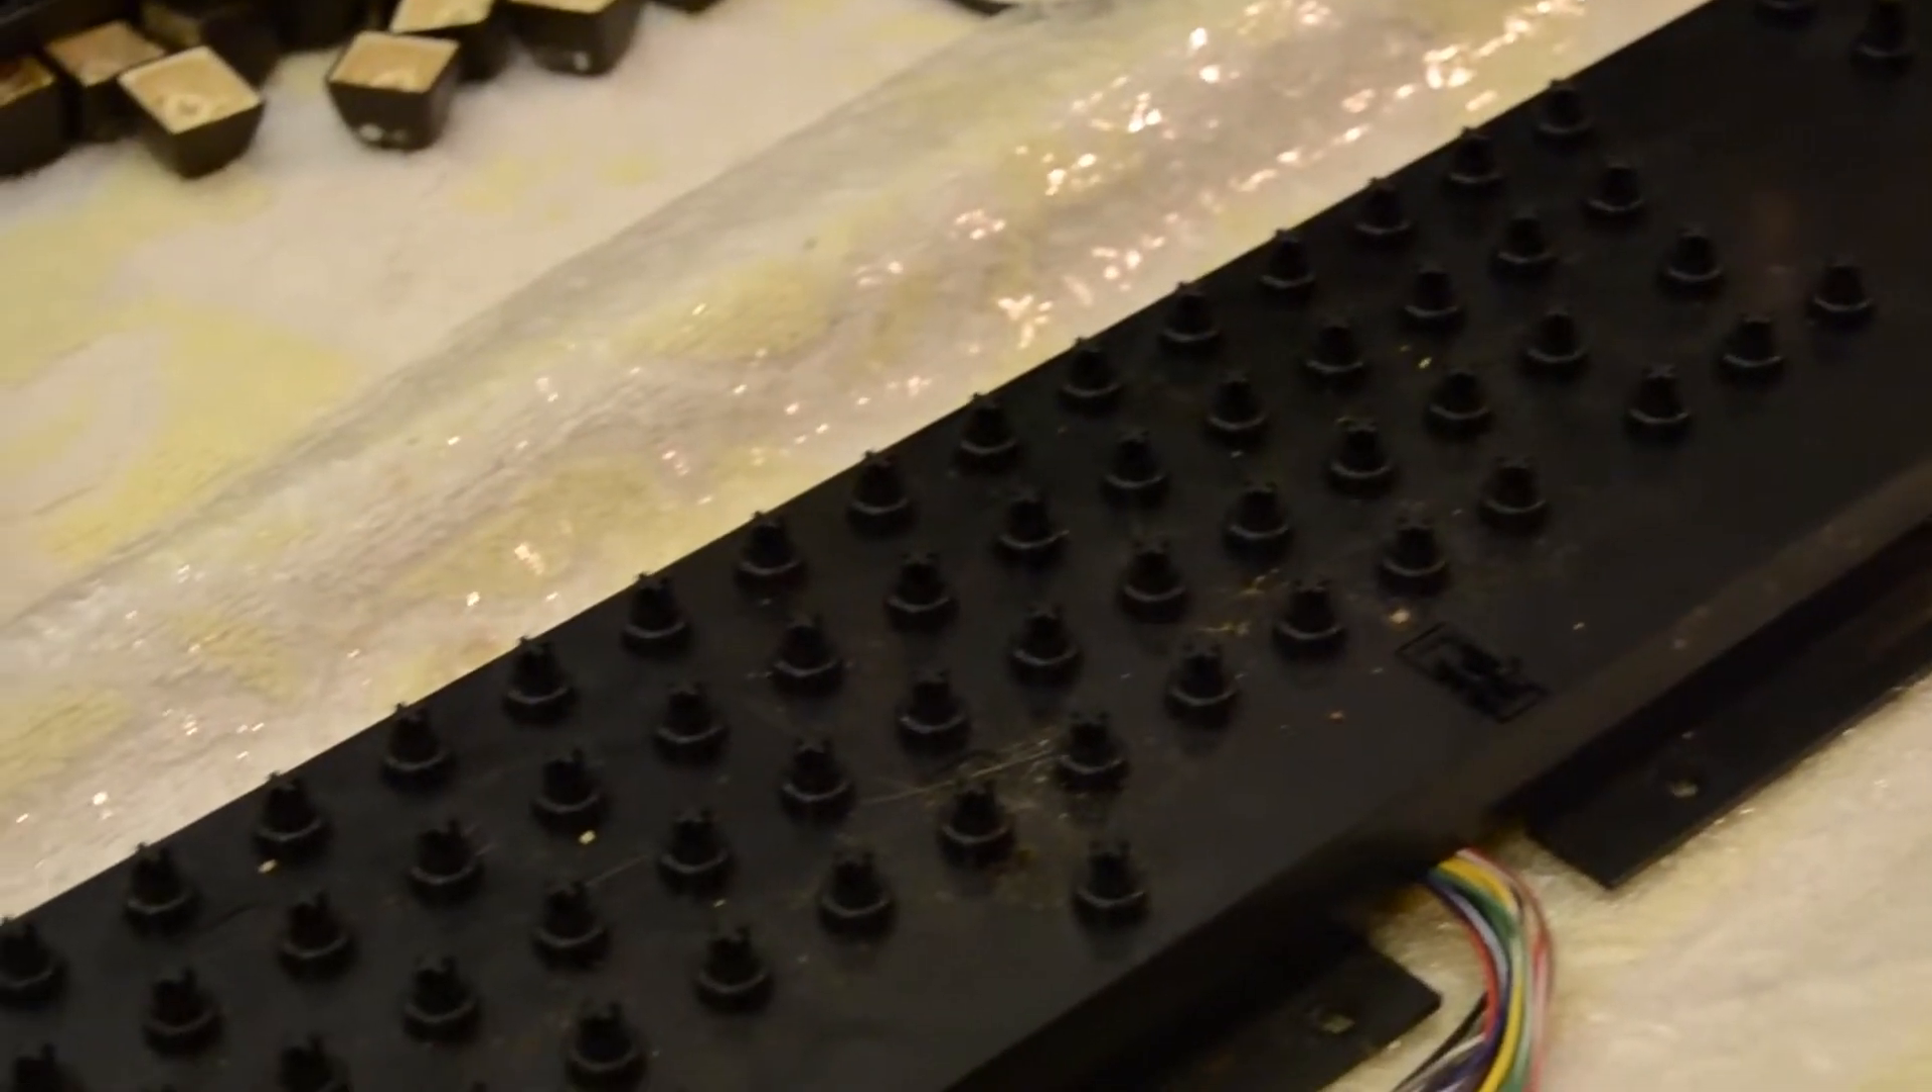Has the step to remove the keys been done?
Yes.